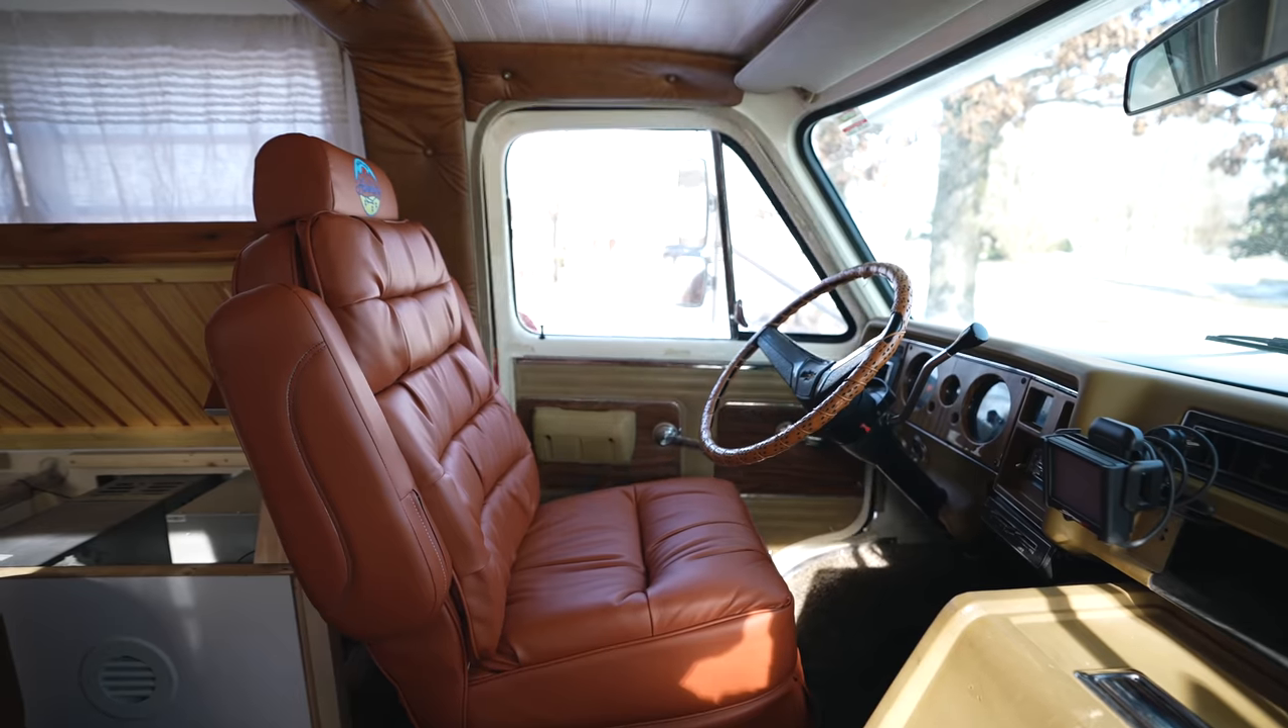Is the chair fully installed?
Yes.